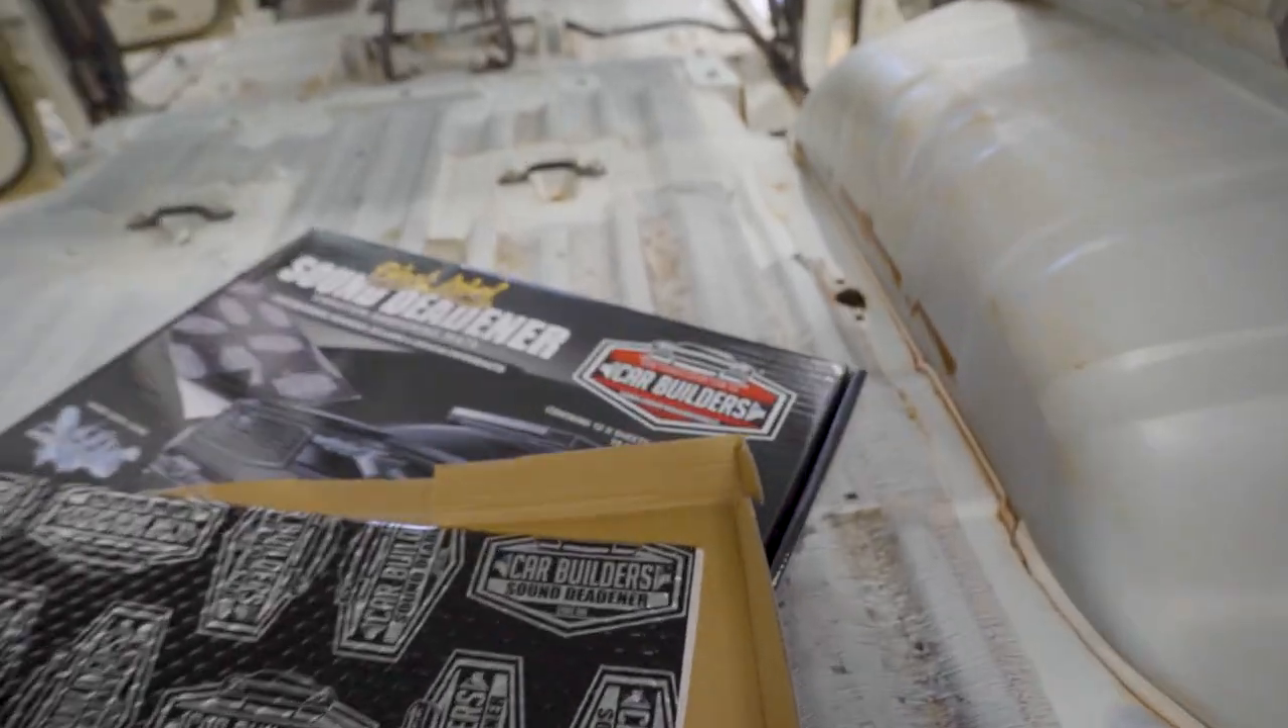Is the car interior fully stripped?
Yes.